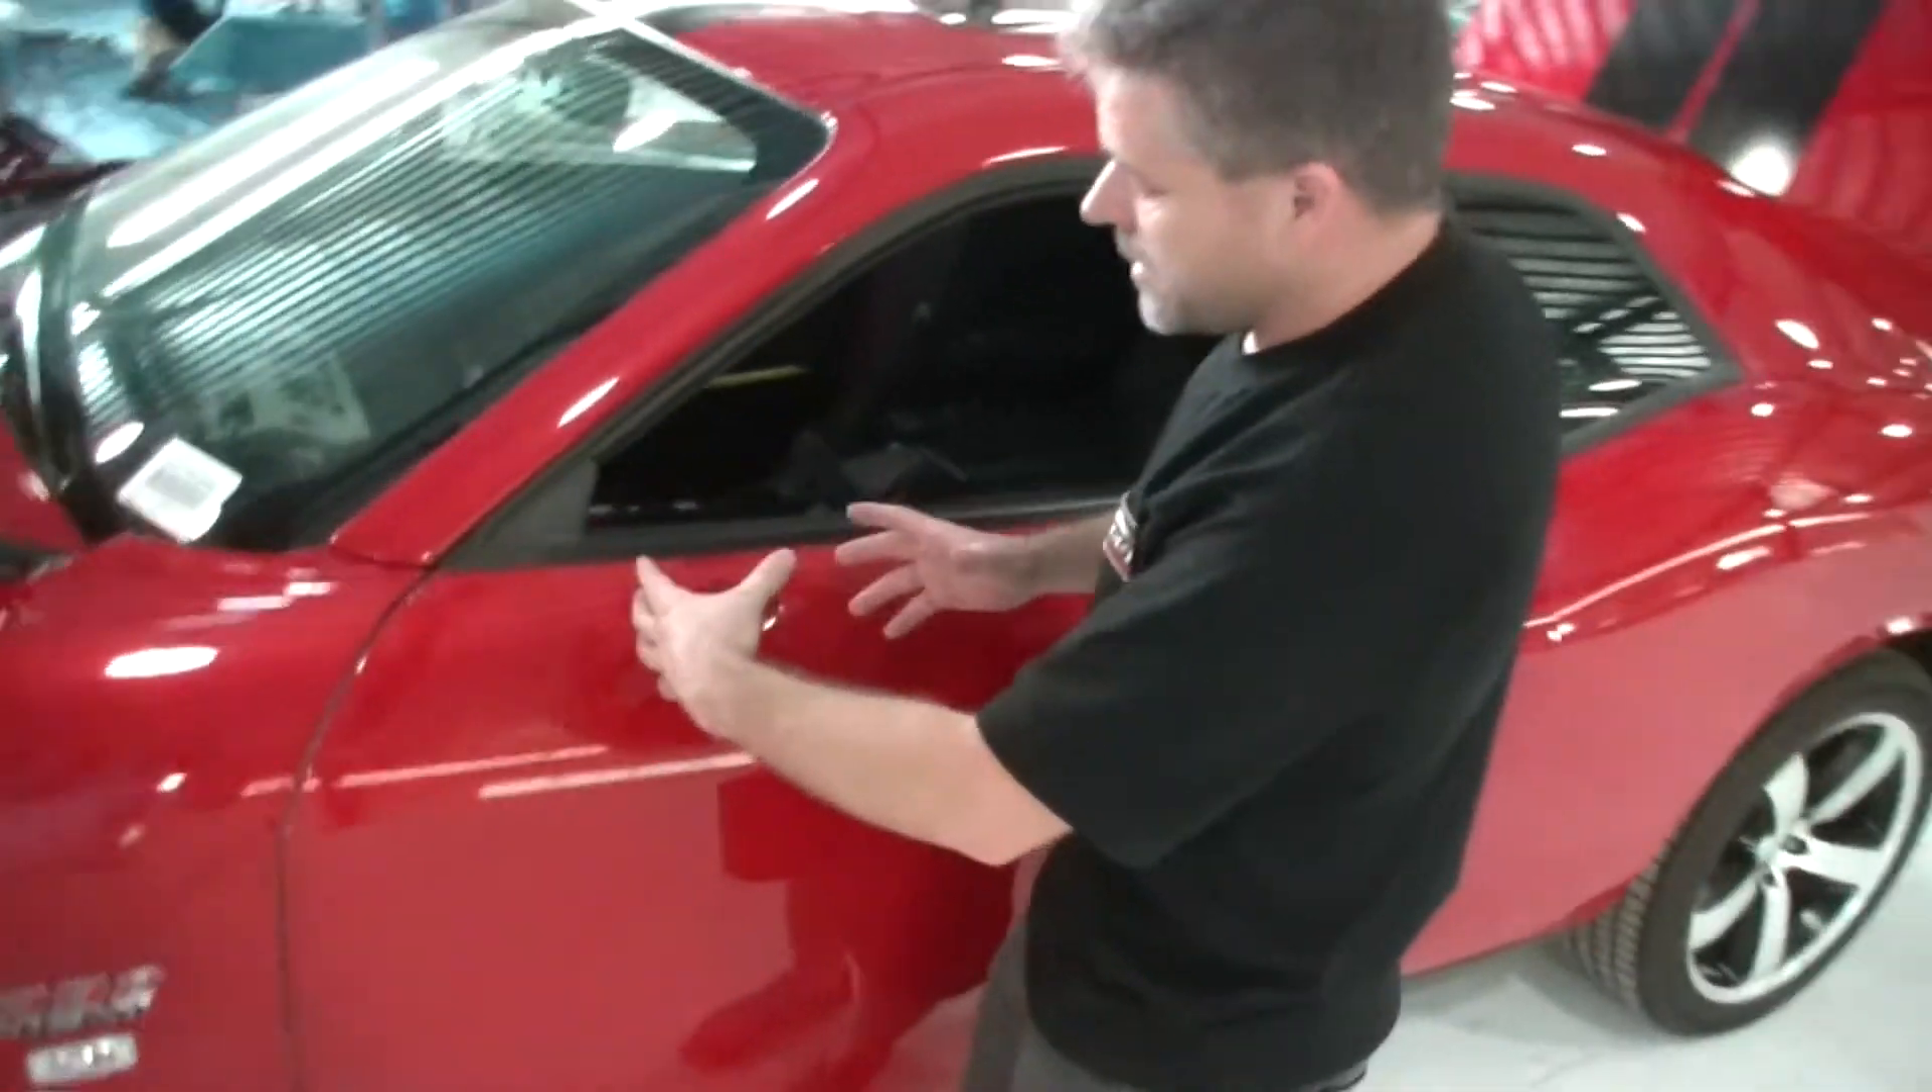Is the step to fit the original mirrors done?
No.